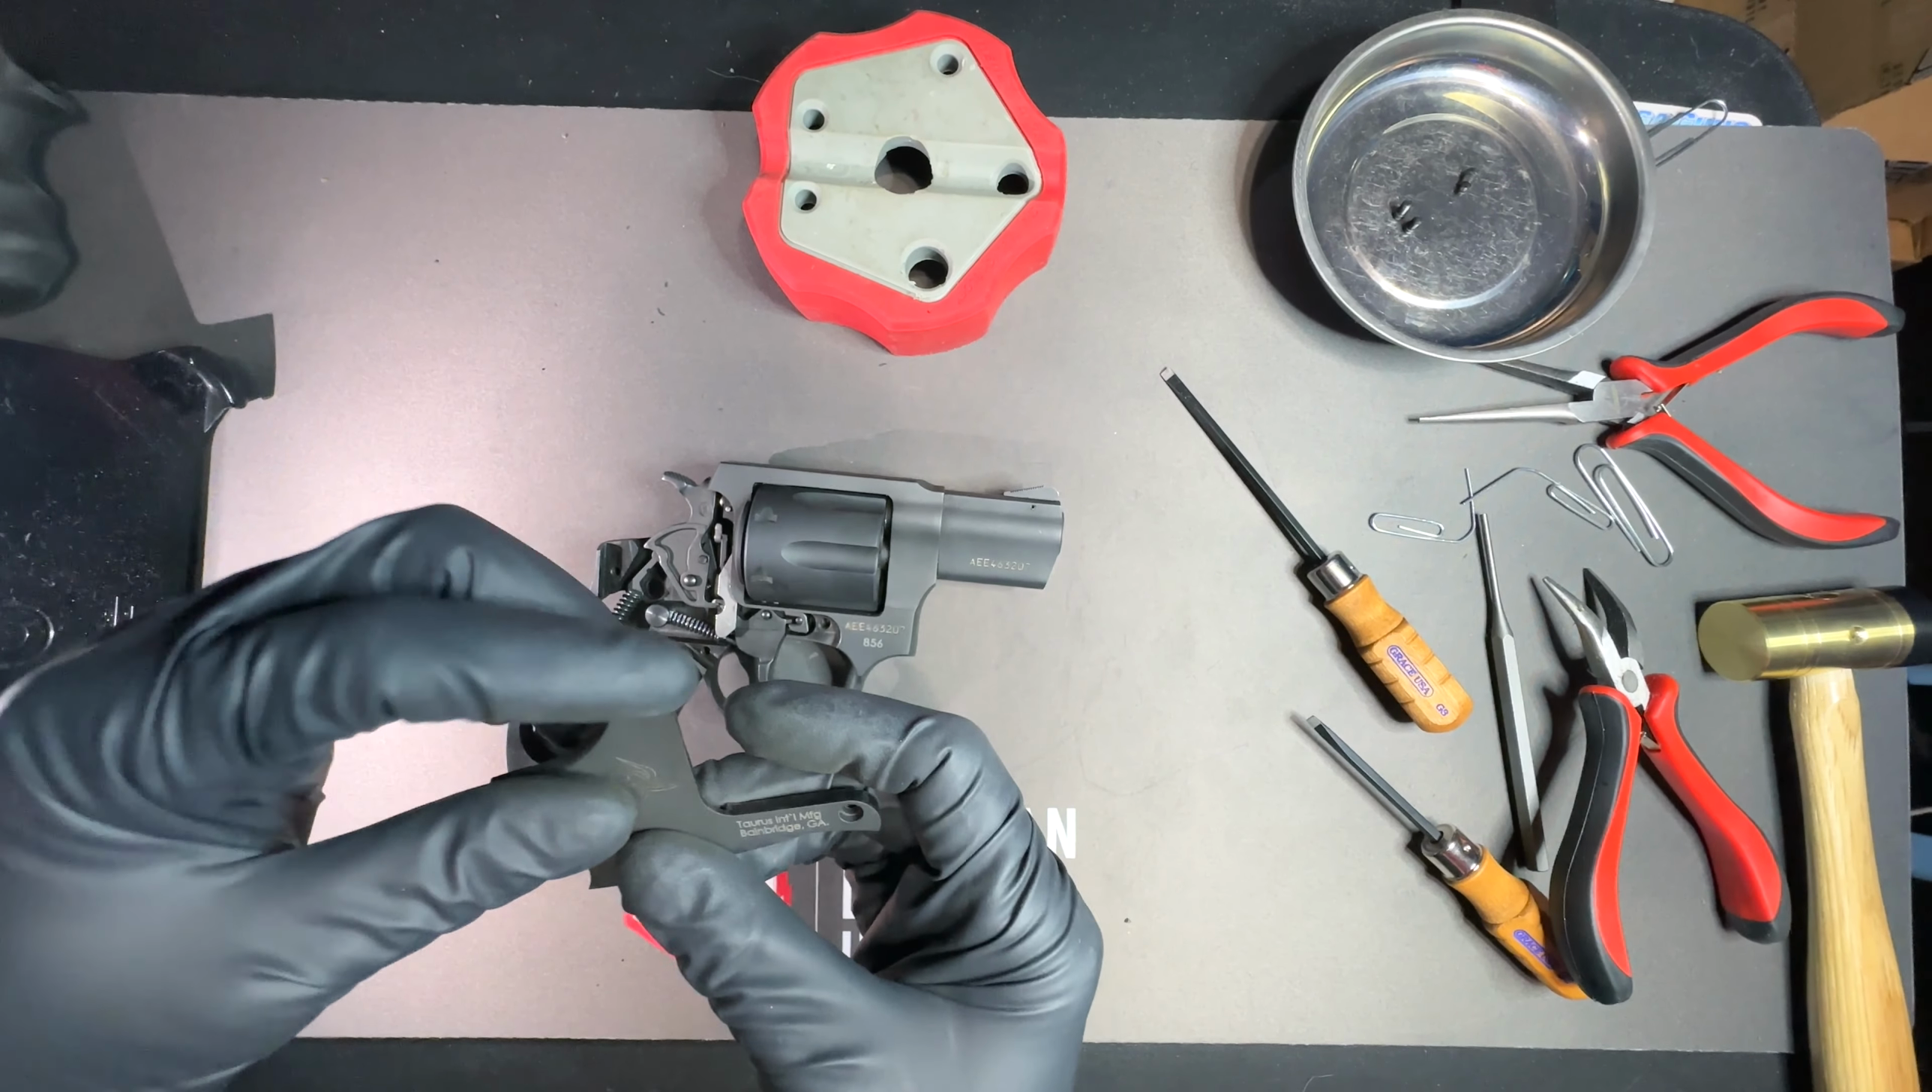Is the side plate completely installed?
No.